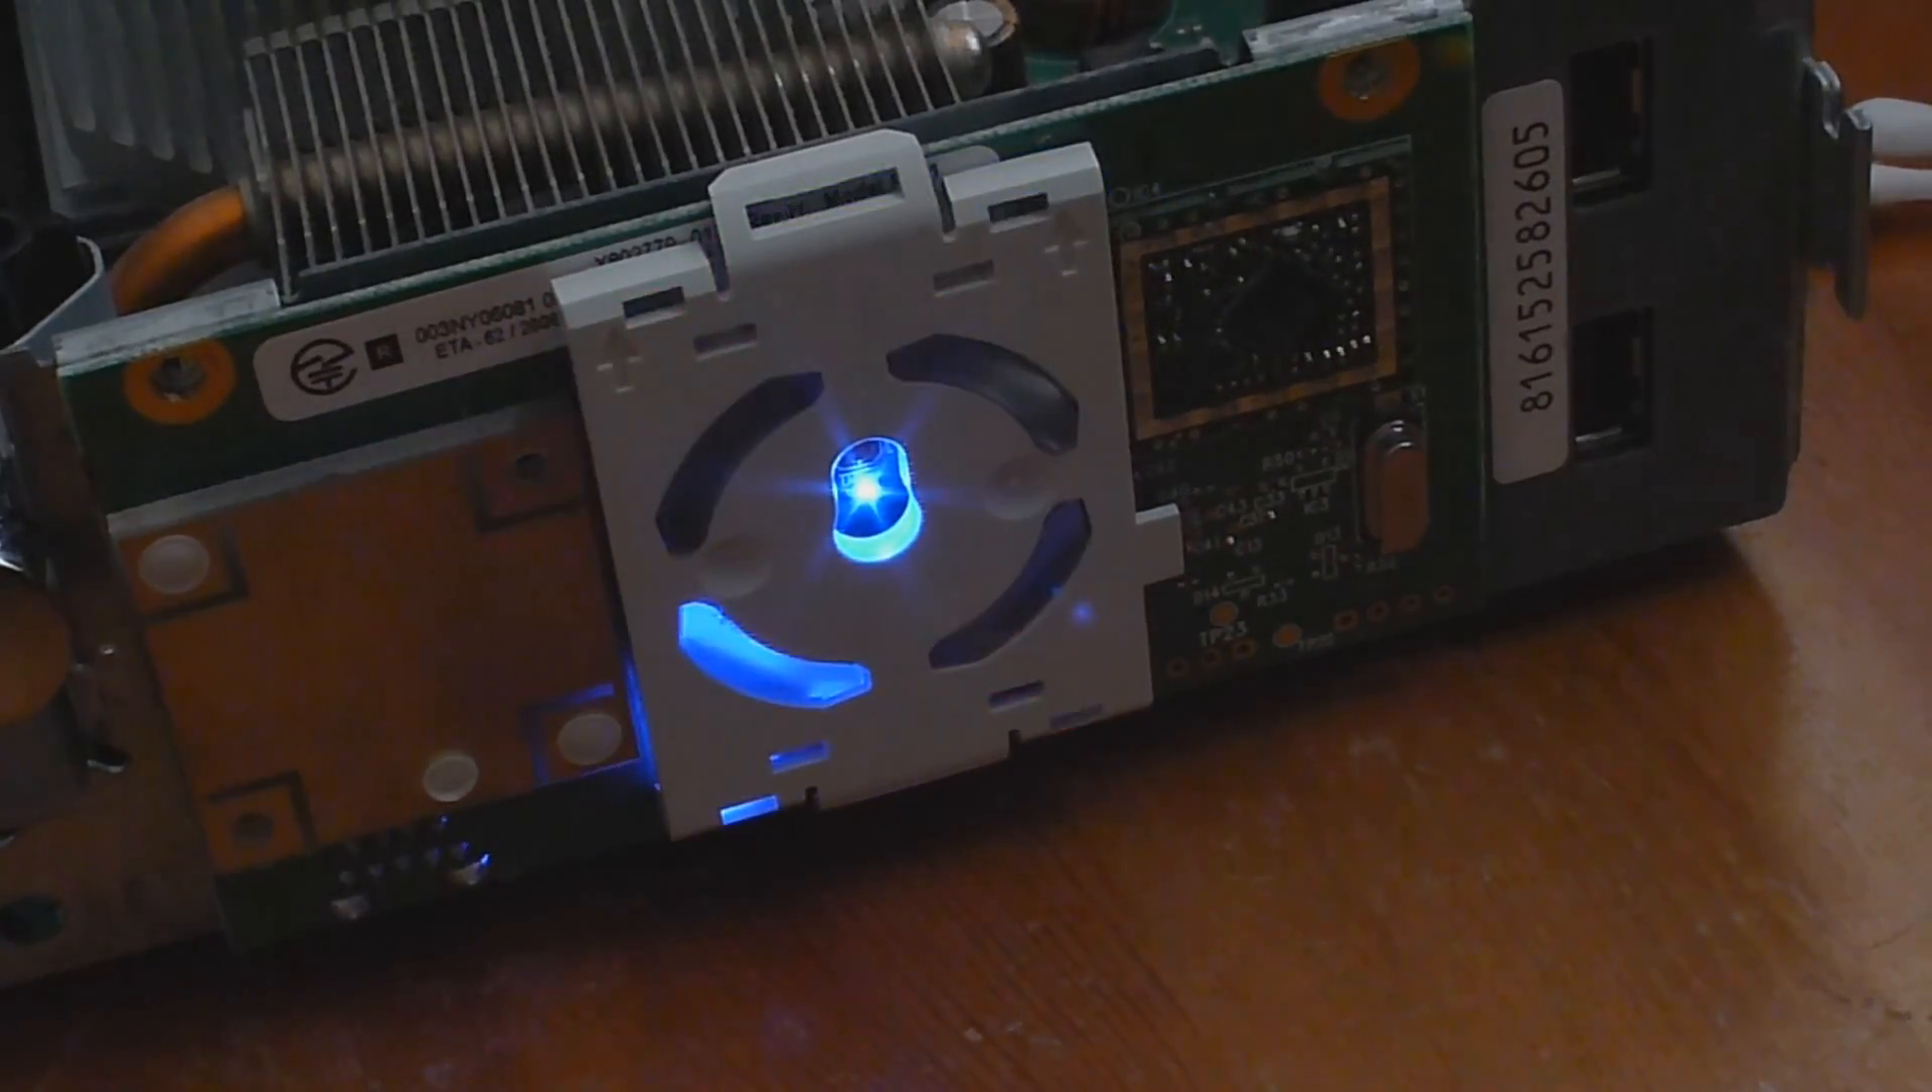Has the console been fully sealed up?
No.